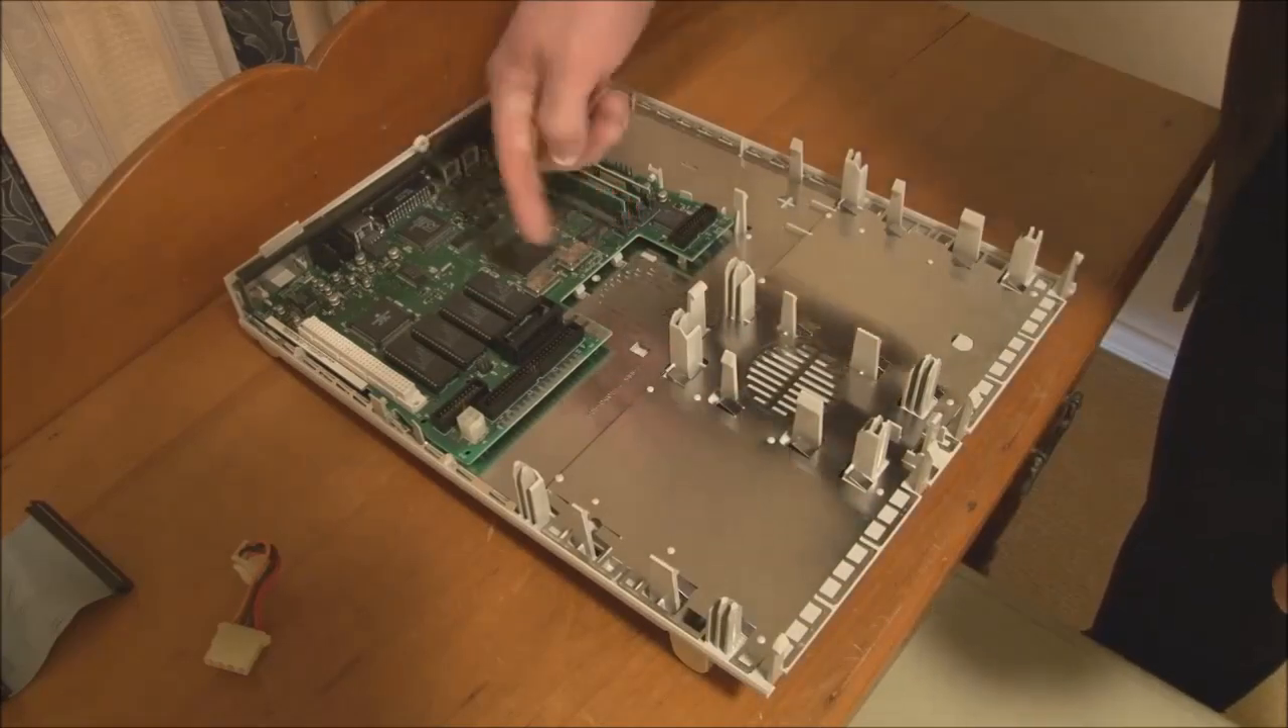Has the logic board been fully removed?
No.